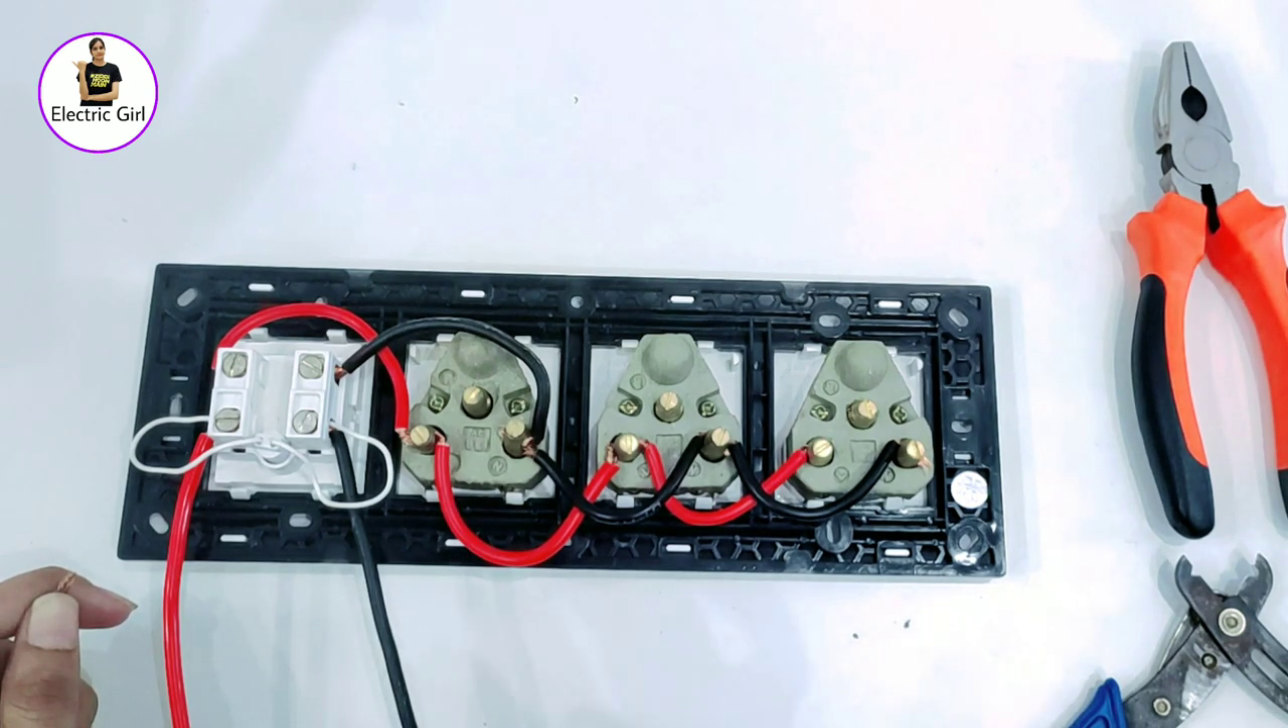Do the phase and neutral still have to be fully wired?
No.